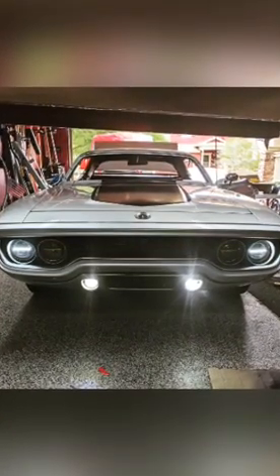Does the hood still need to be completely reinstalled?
No.